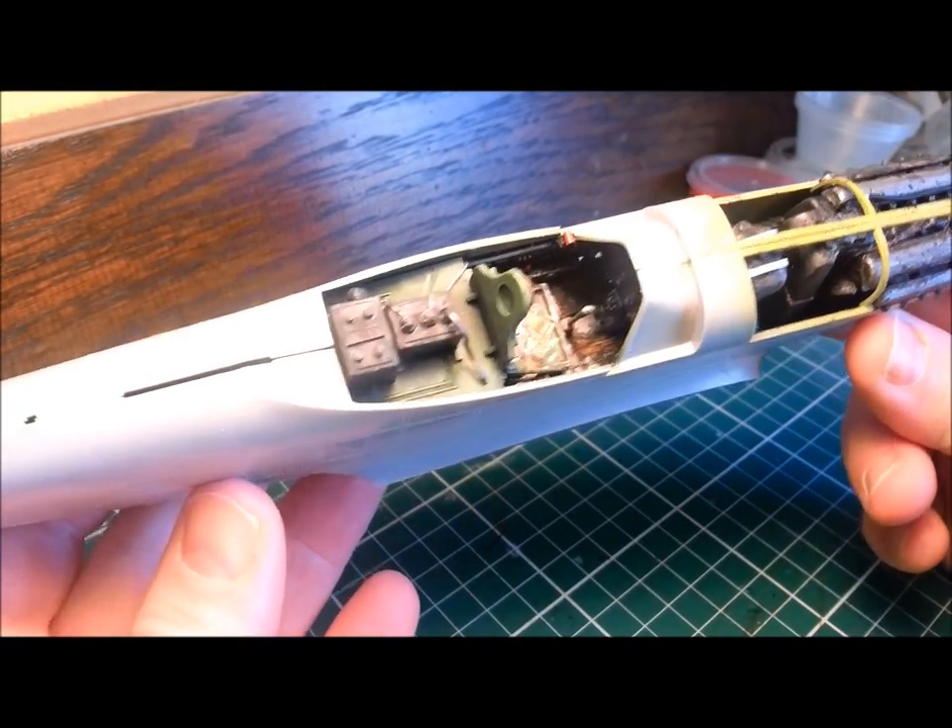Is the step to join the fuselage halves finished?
Yes.